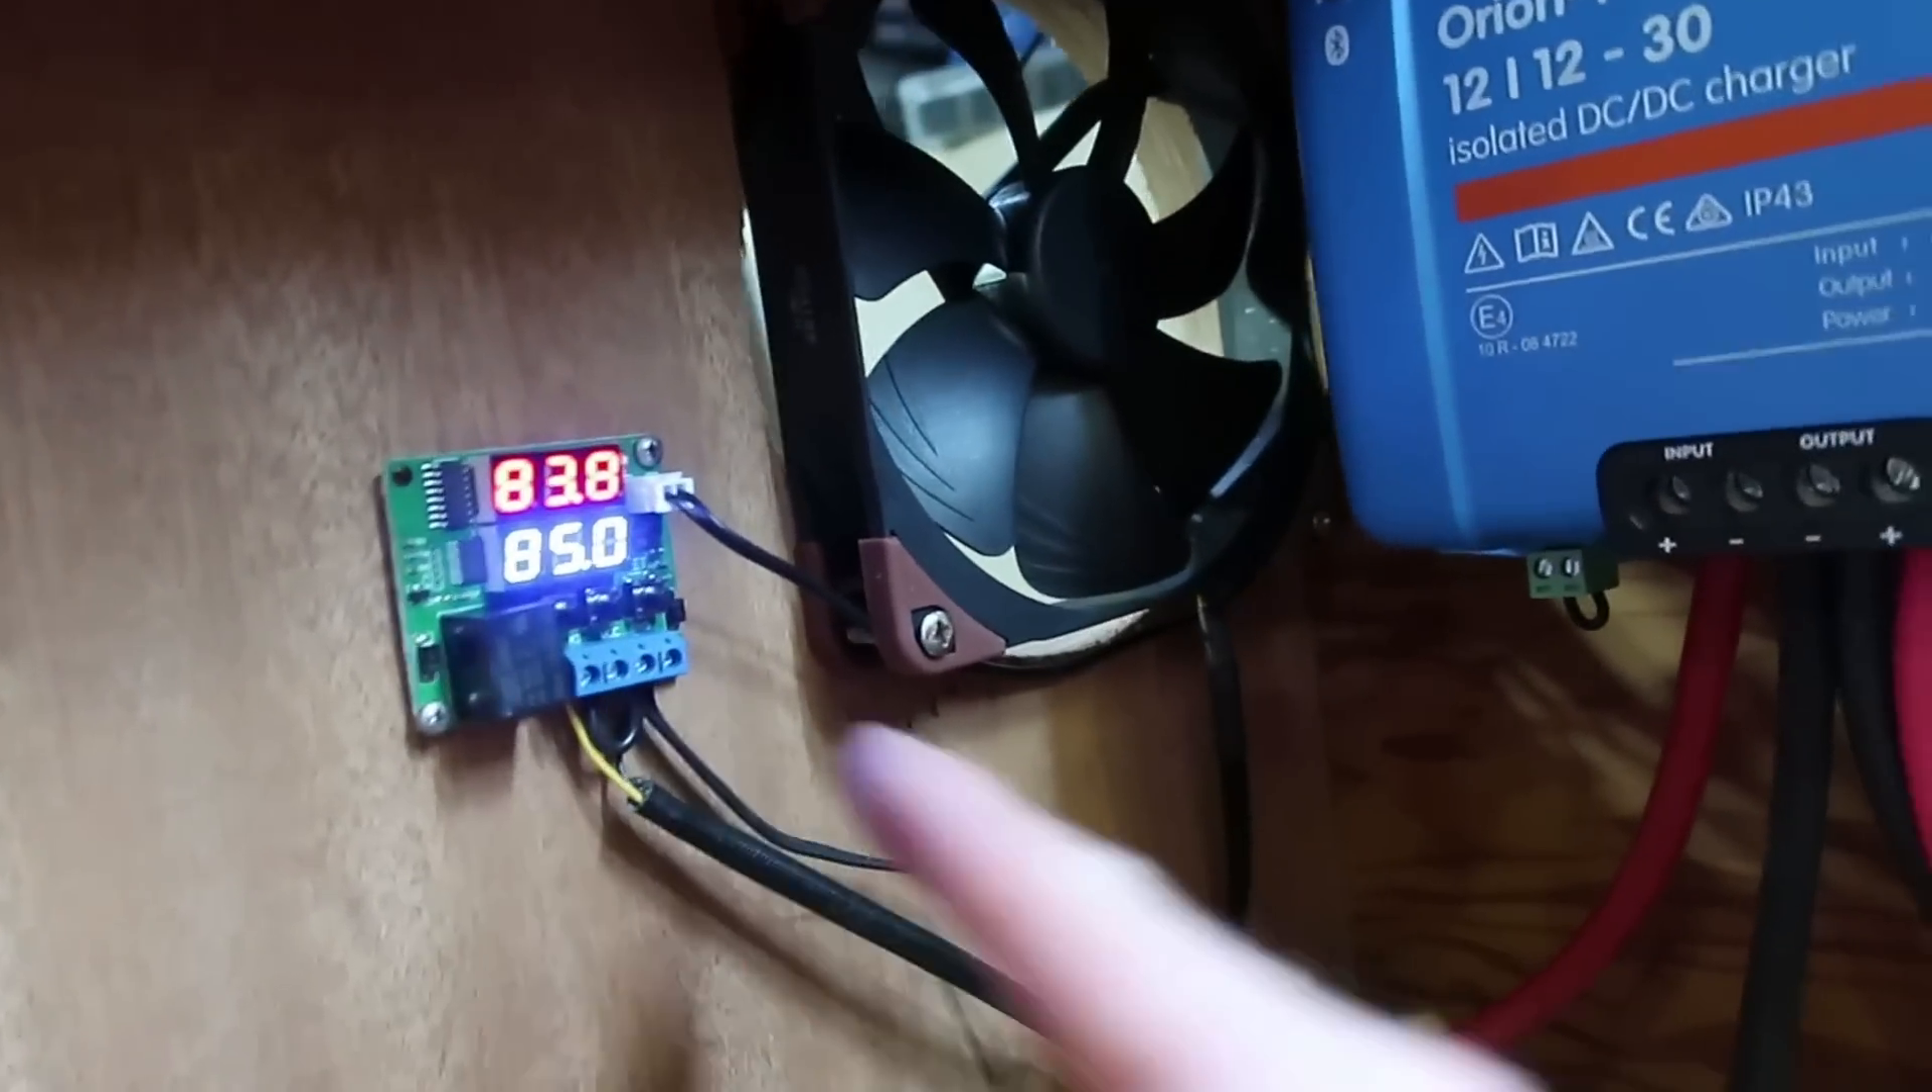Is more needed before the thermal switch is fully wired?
No.